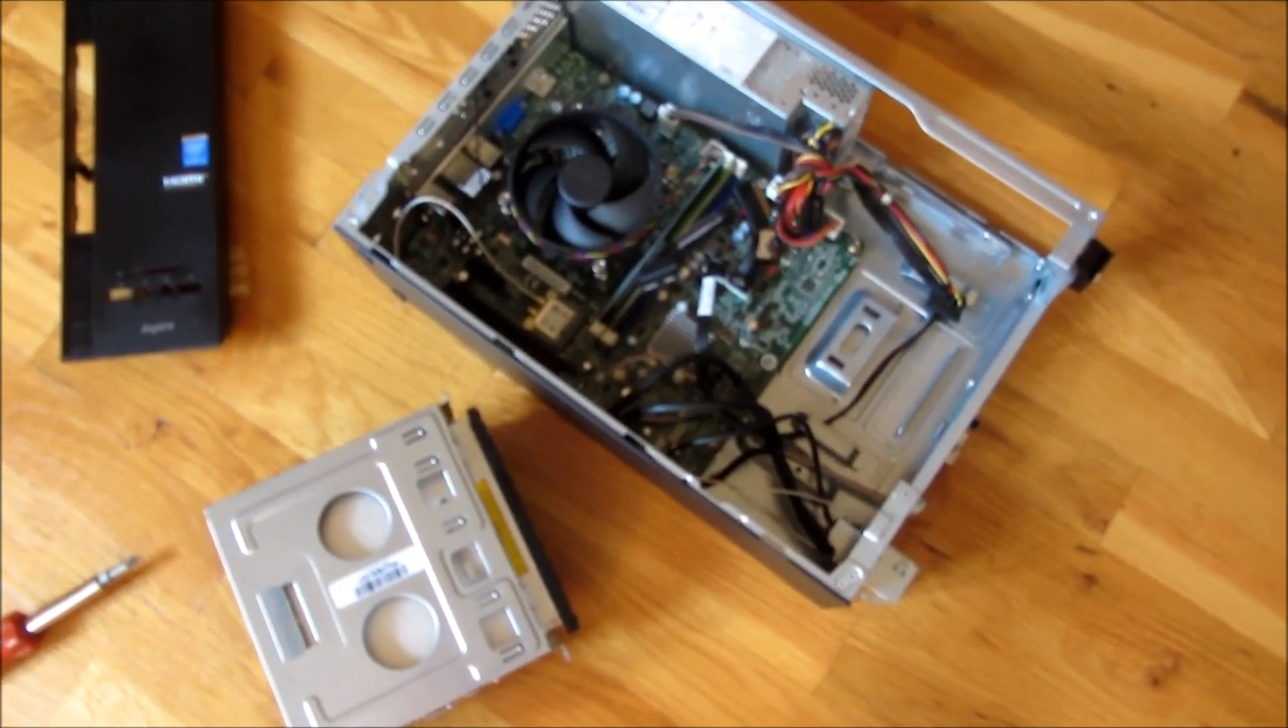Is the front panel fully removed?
Yes.